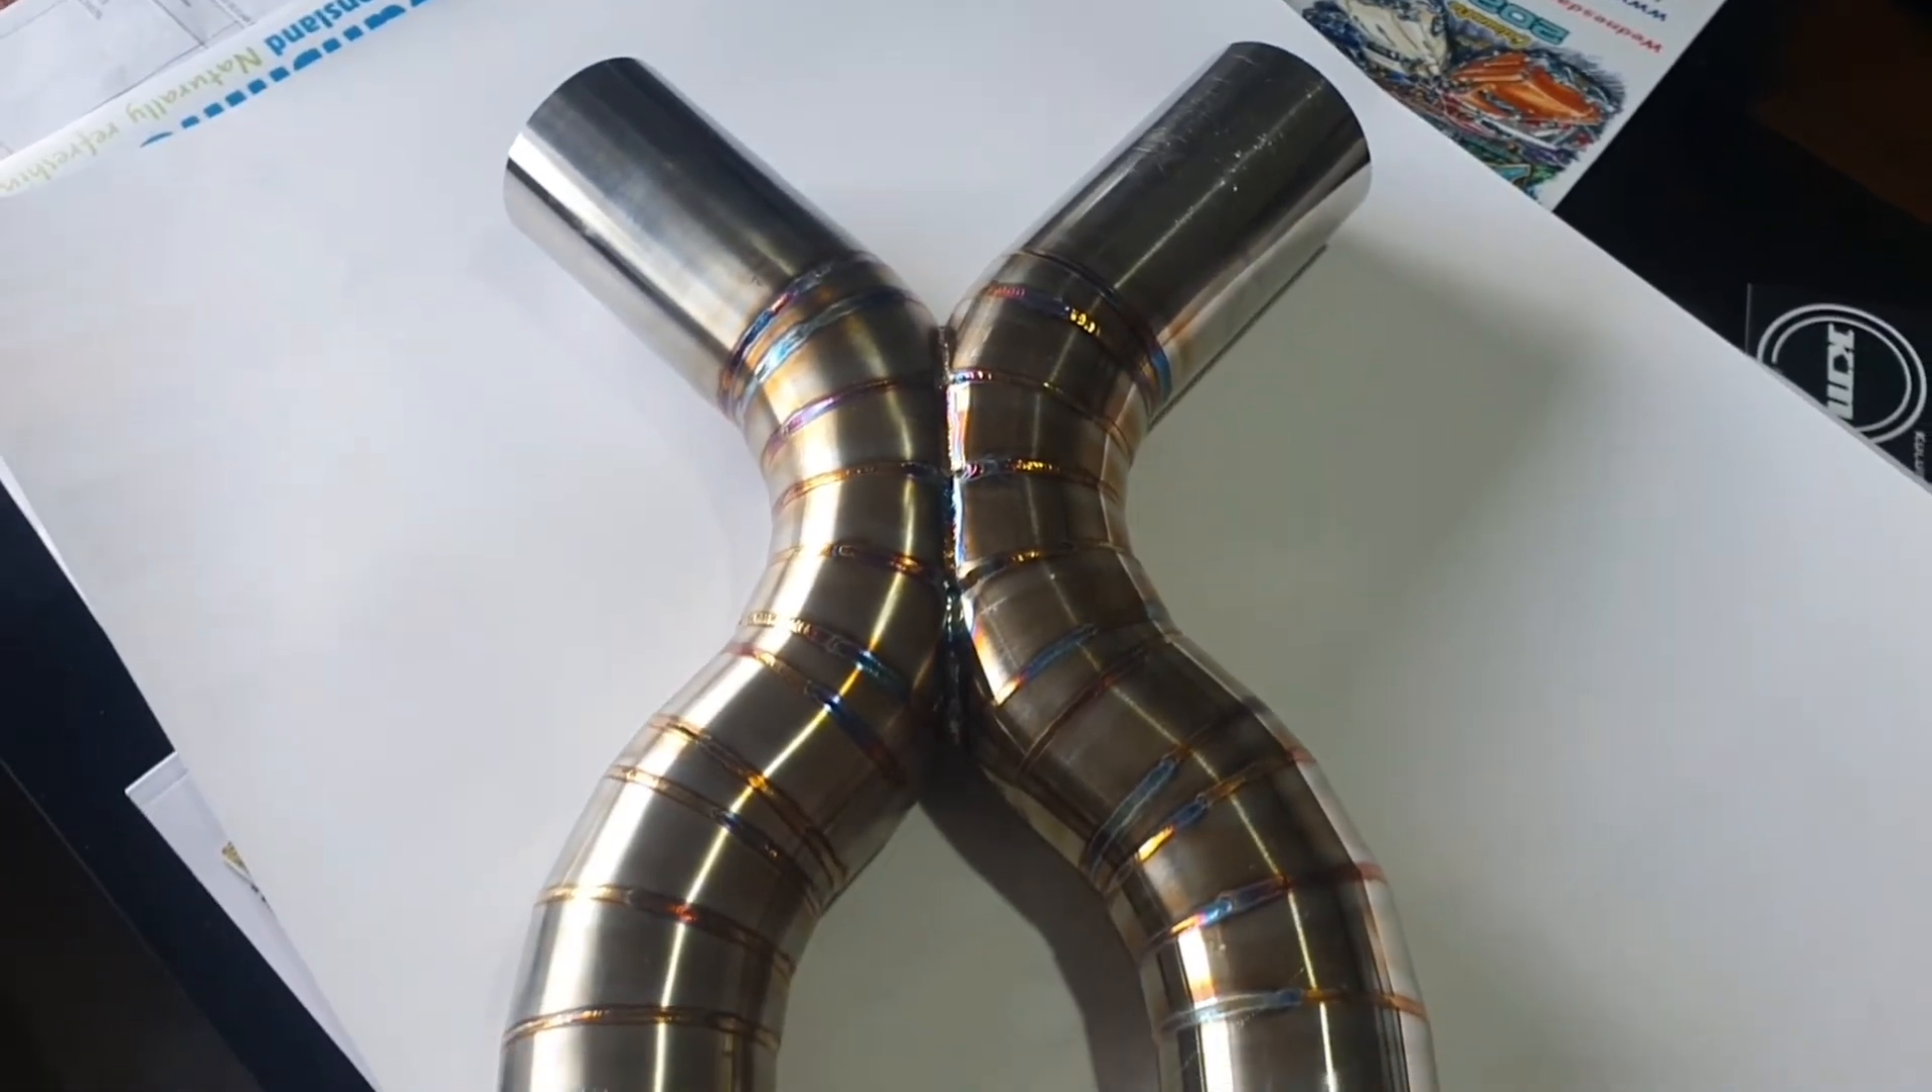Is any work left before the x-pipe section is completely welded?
No.